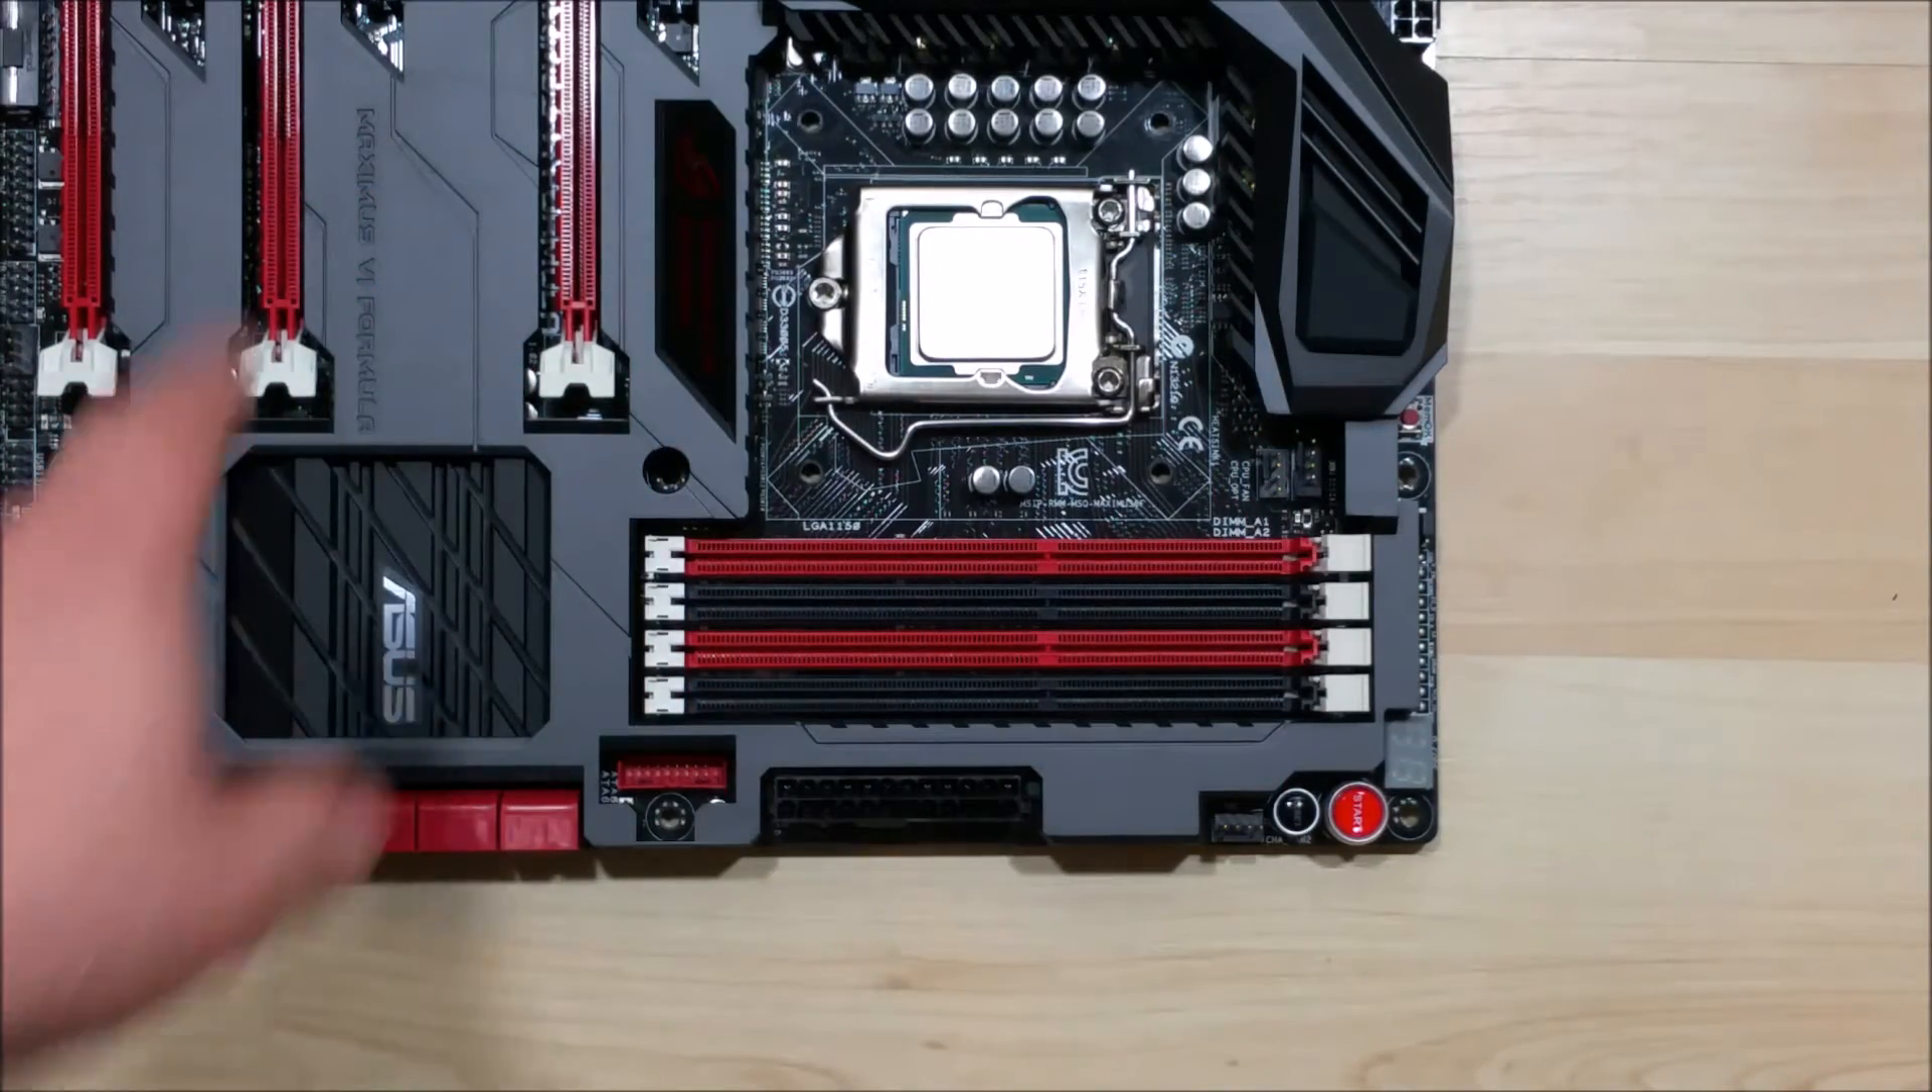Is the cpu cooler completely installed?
No.